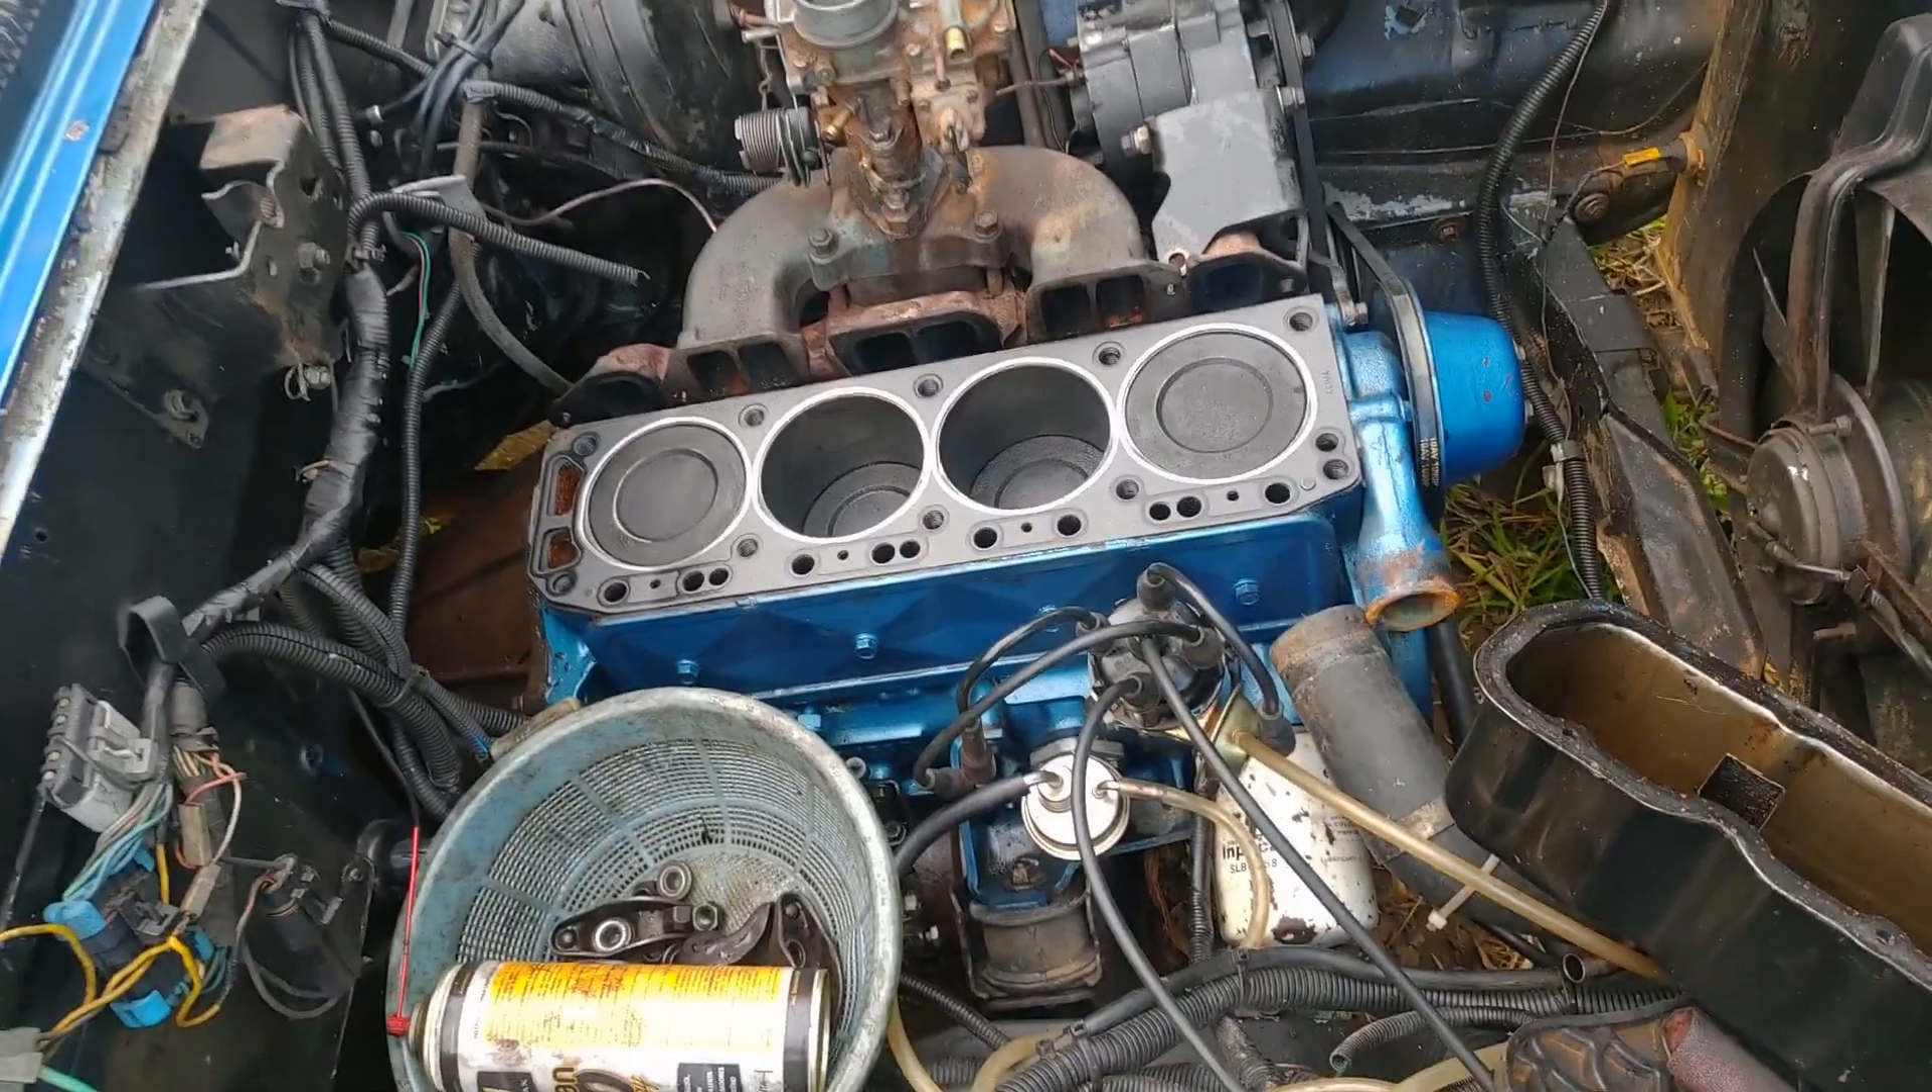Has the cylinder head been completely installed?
No.